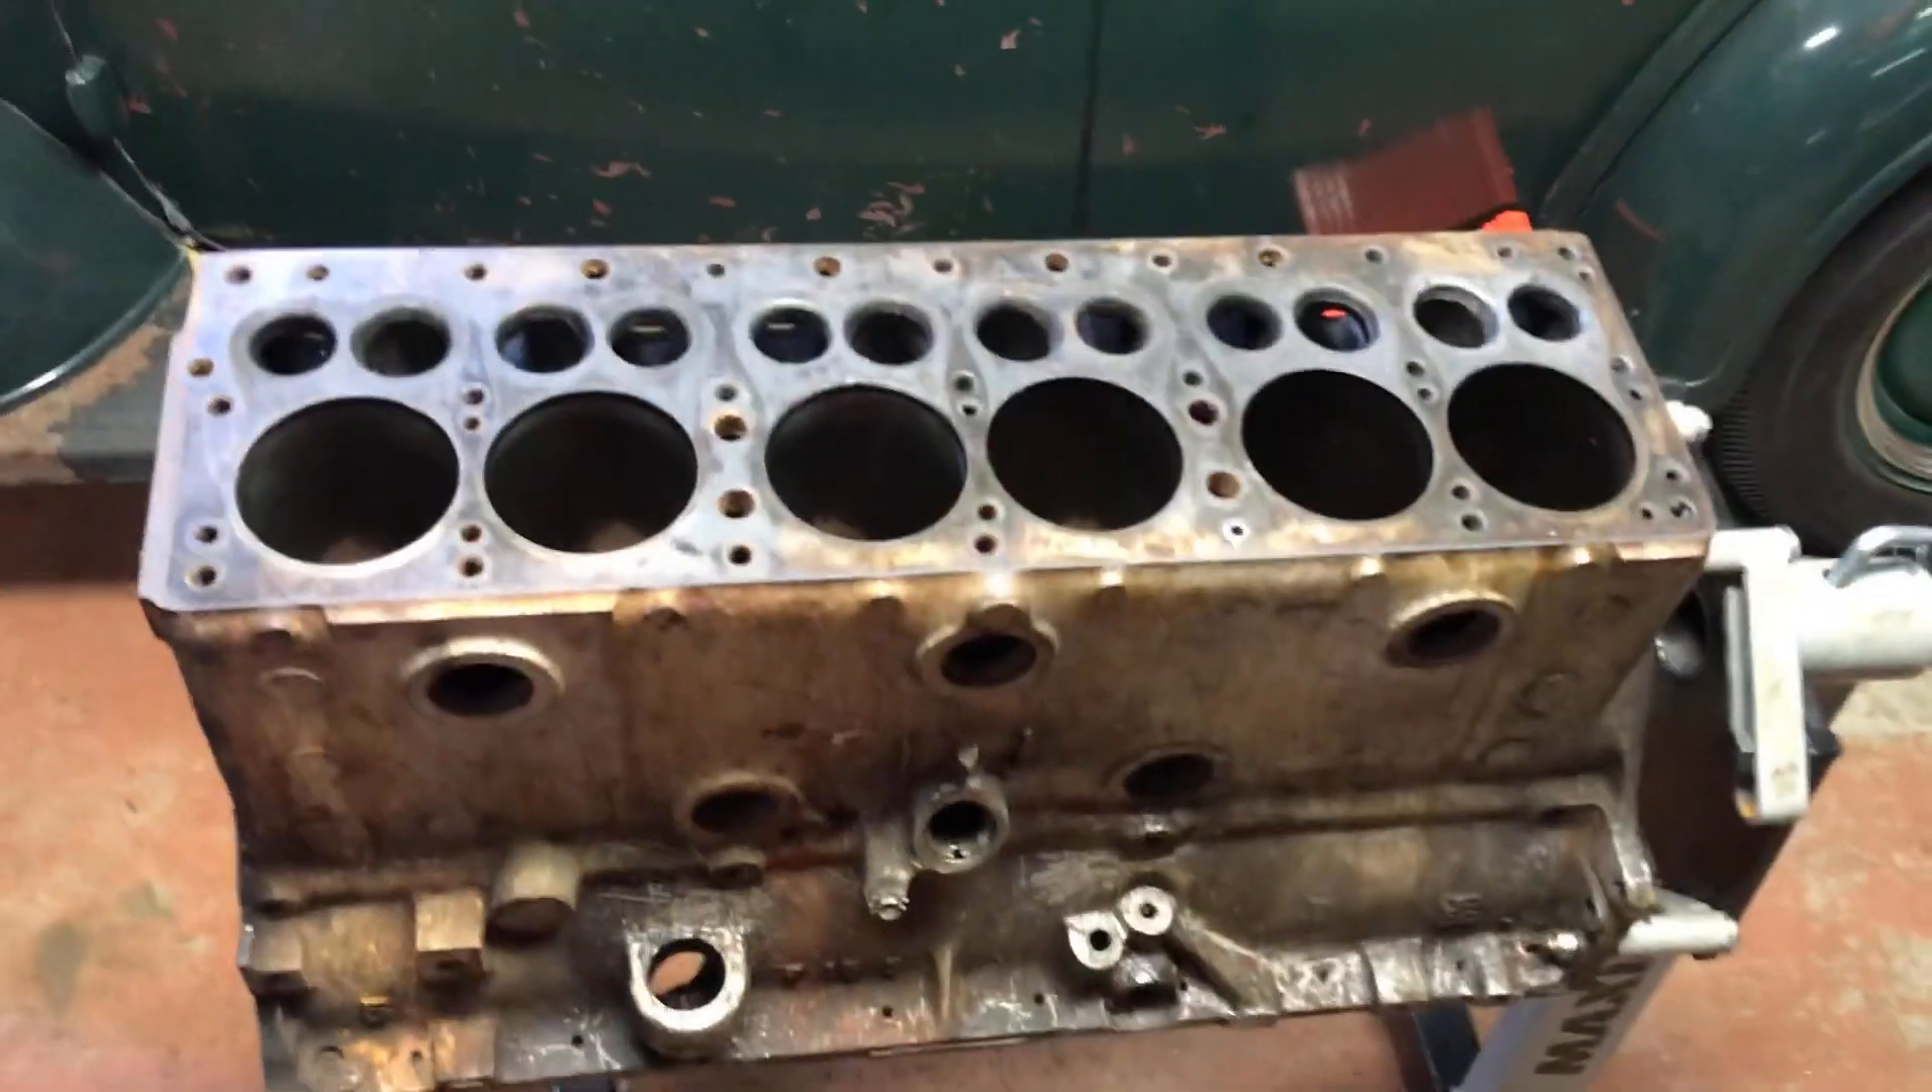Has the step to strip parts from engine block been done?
Yes.